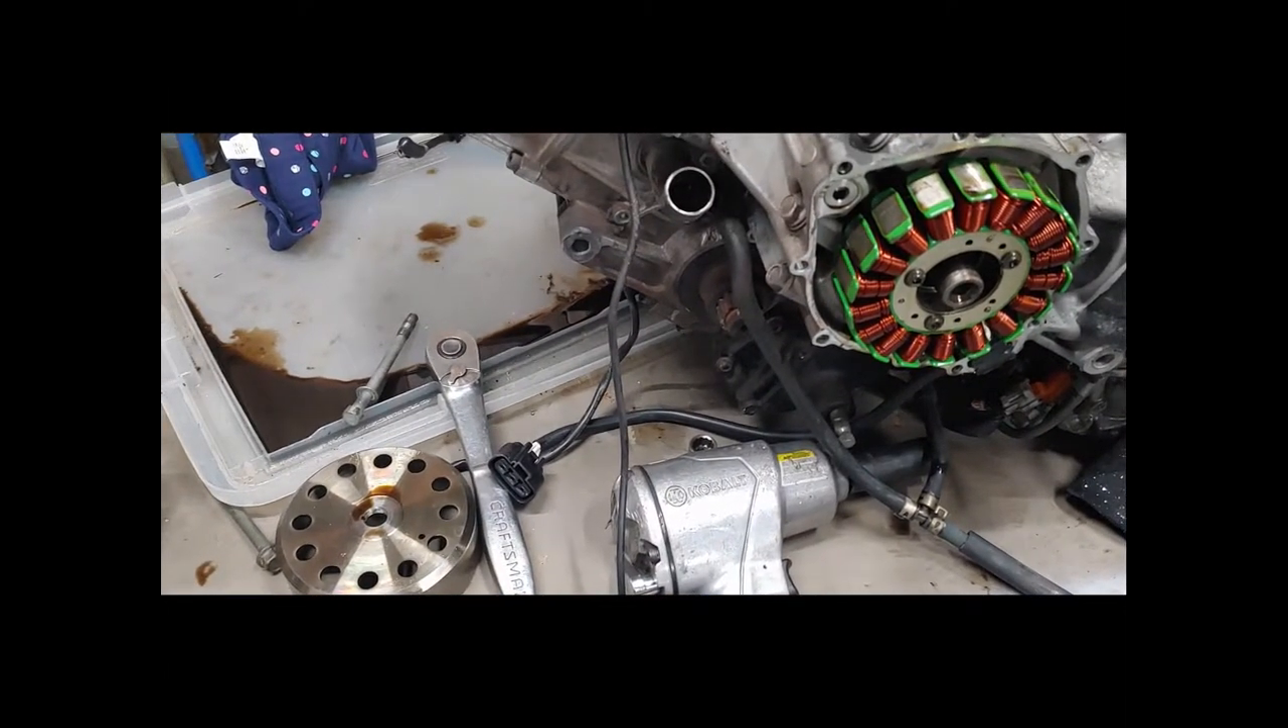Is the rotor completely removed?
Yes.